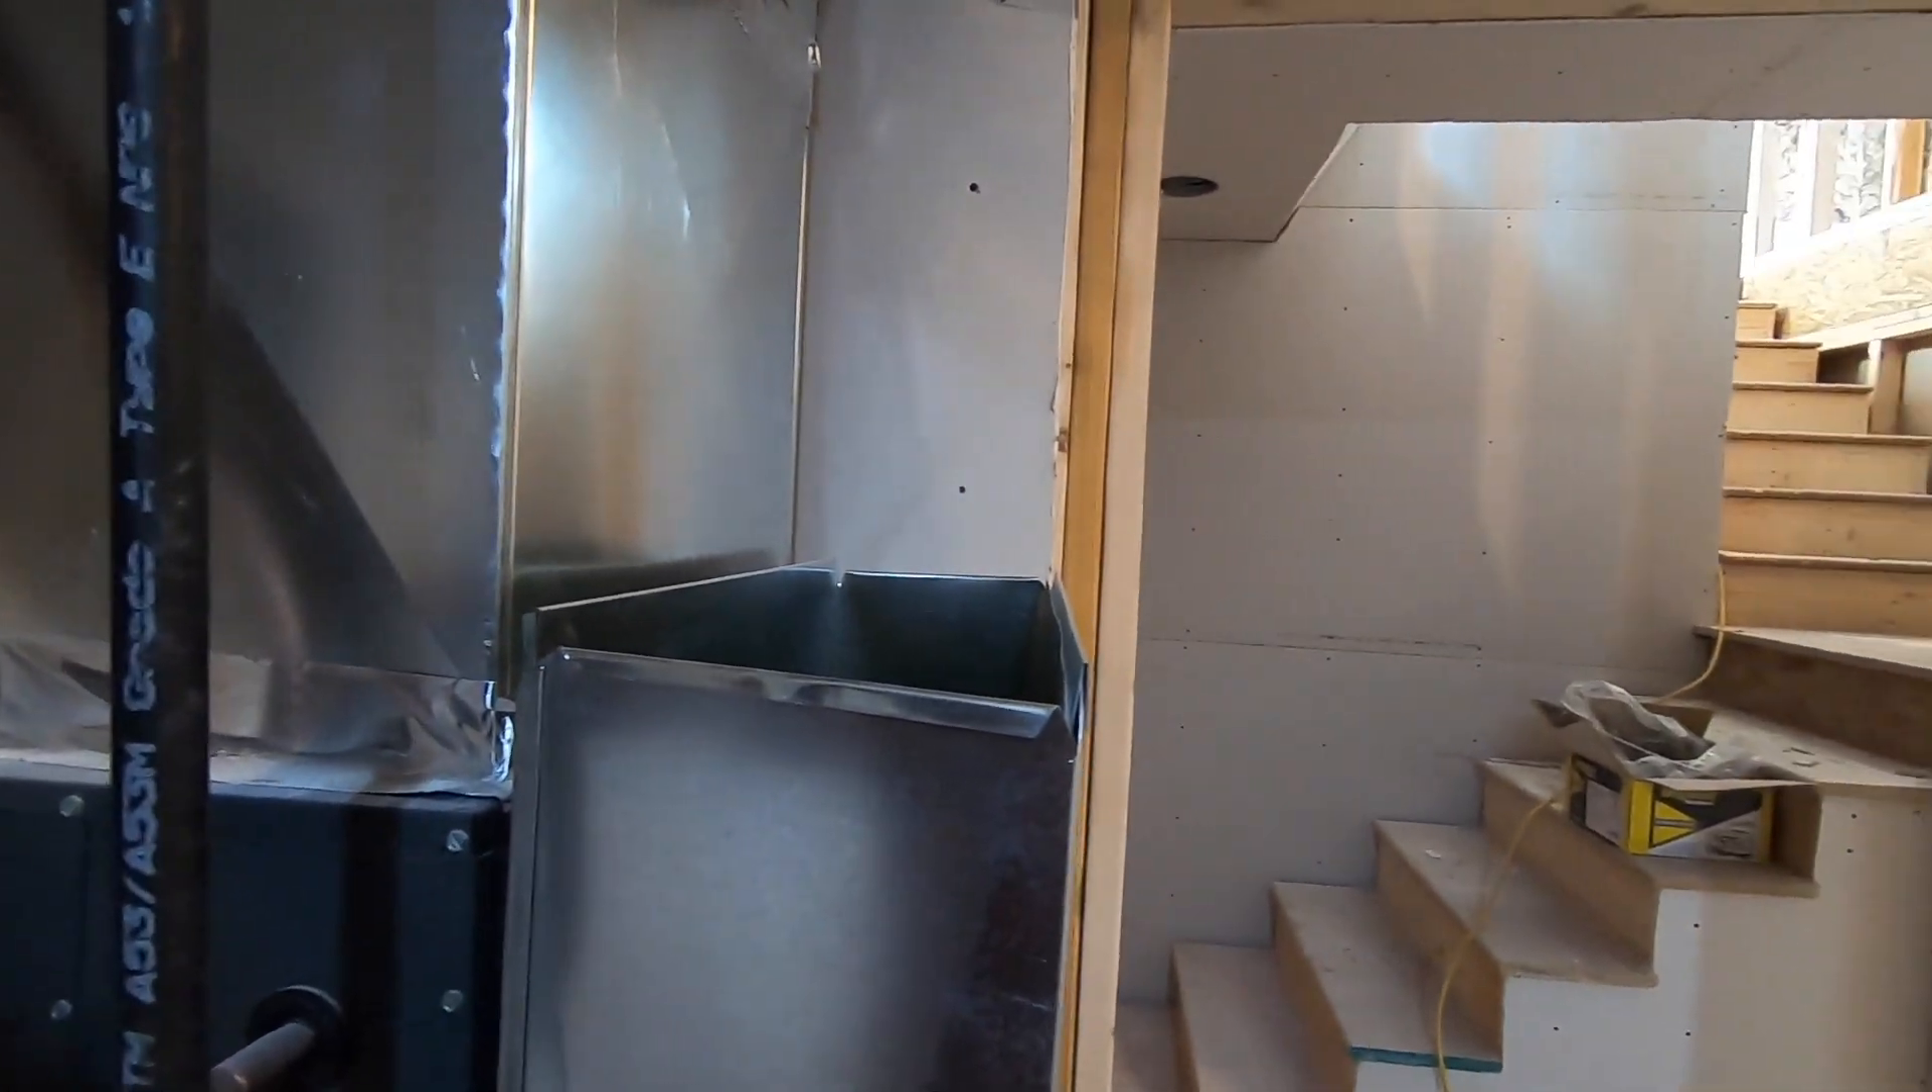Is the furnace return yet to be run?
Yes.